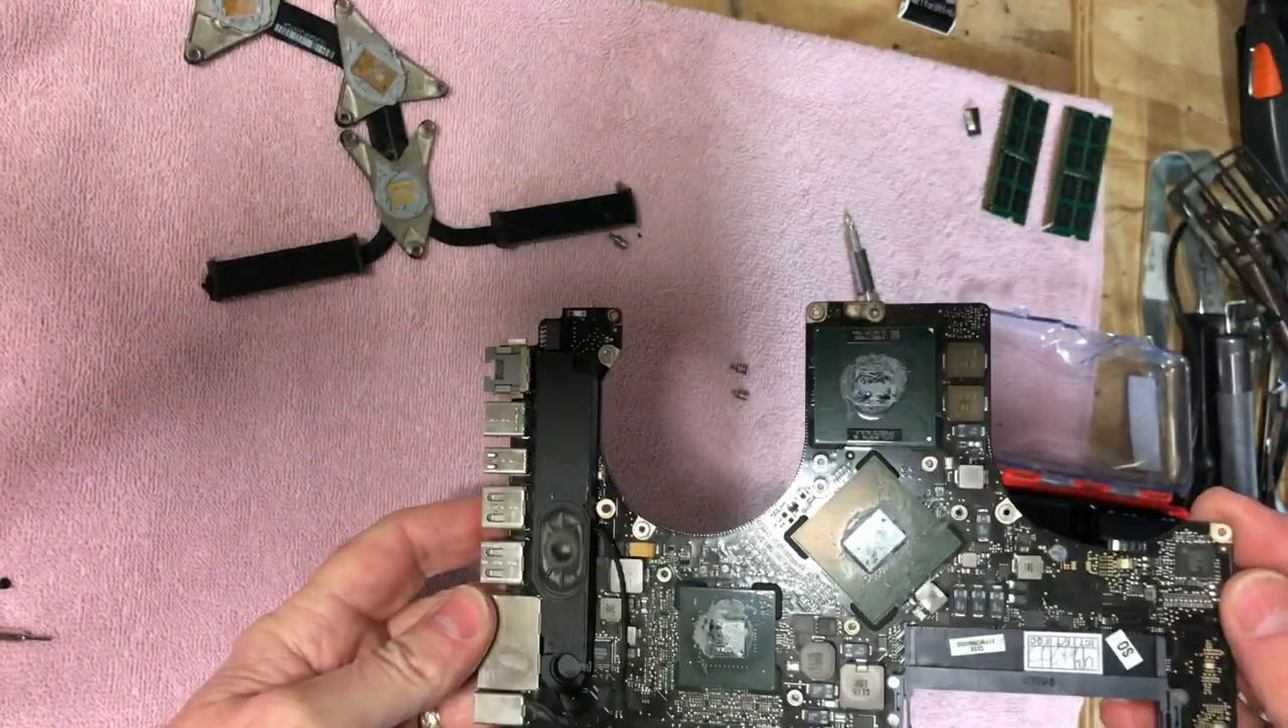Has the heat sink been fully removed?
Yes.